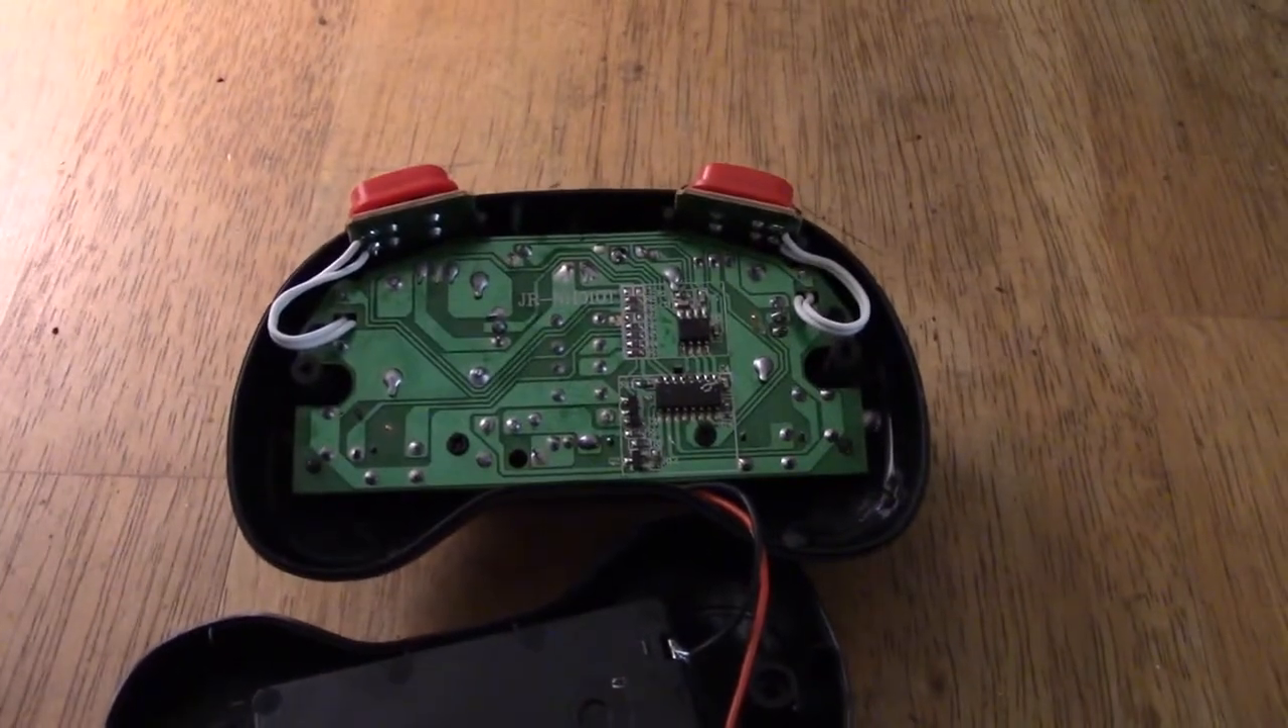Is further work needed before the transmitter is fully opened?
No.